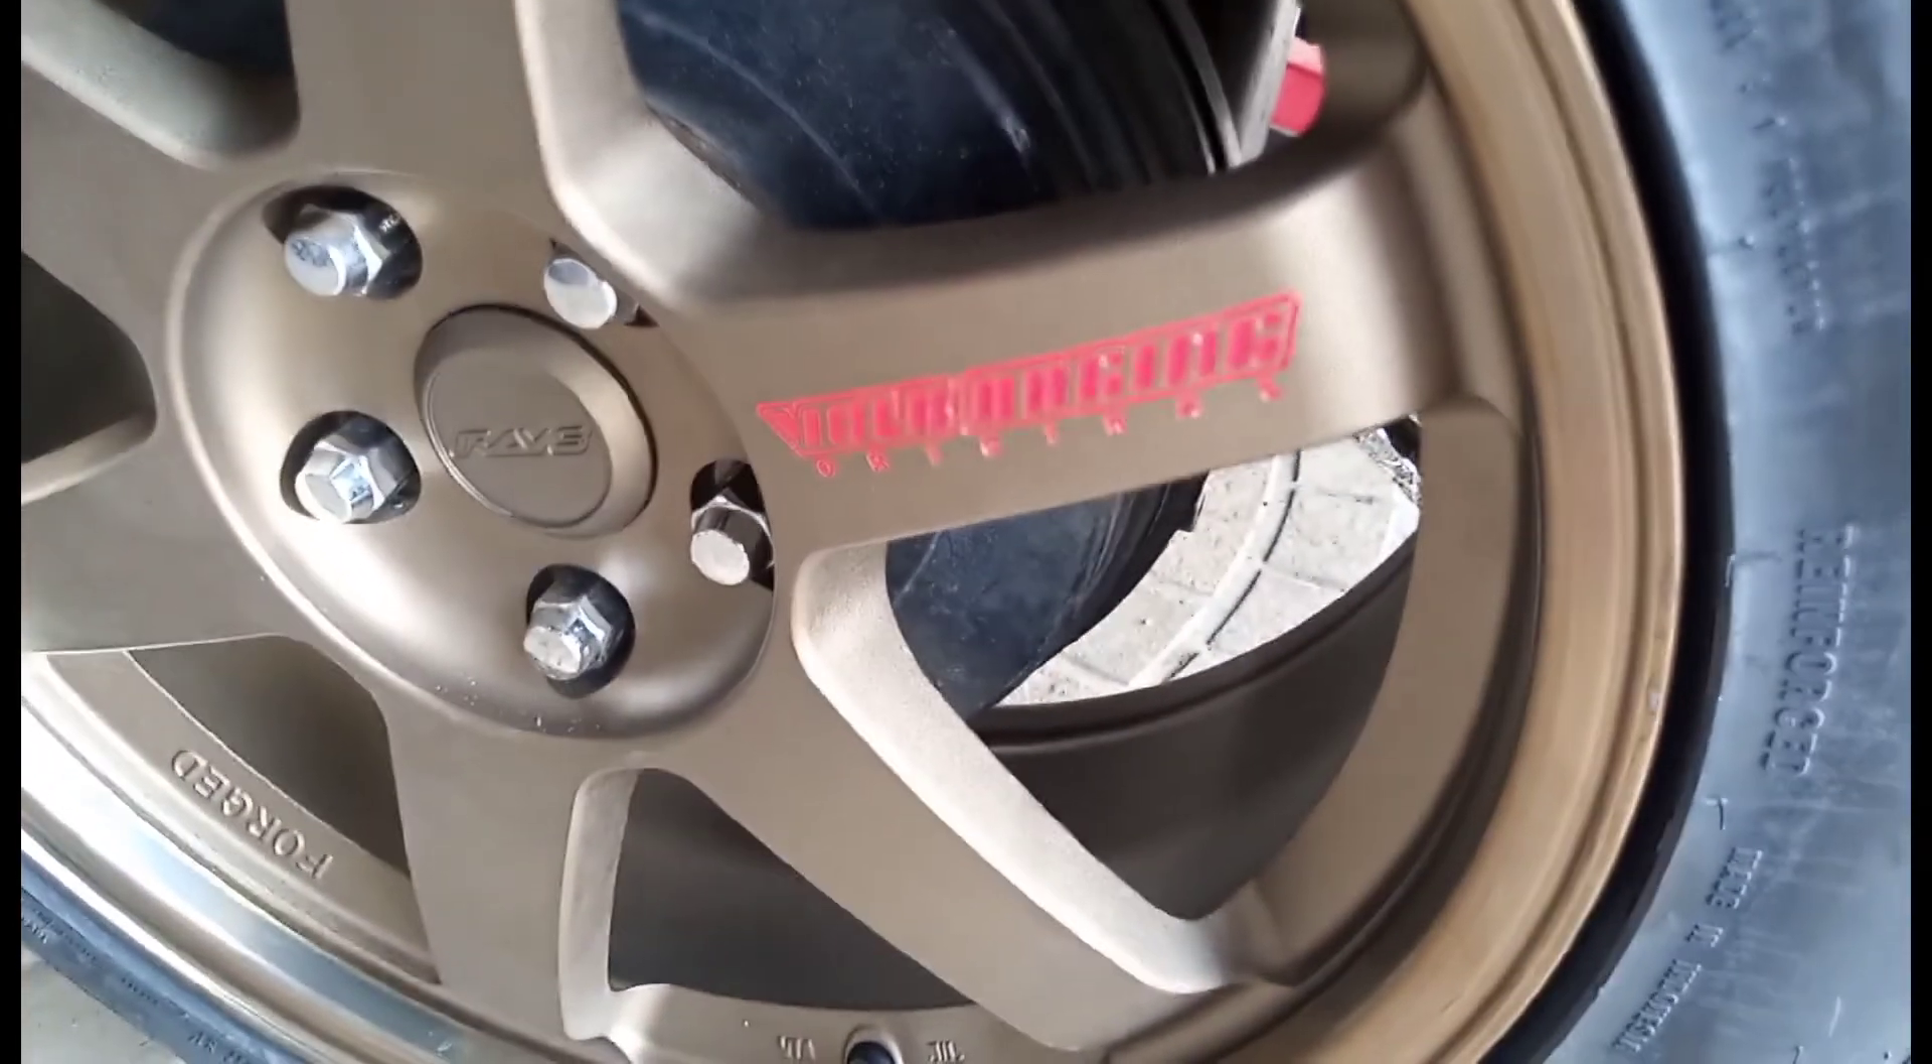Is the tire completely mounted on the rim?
Yes.